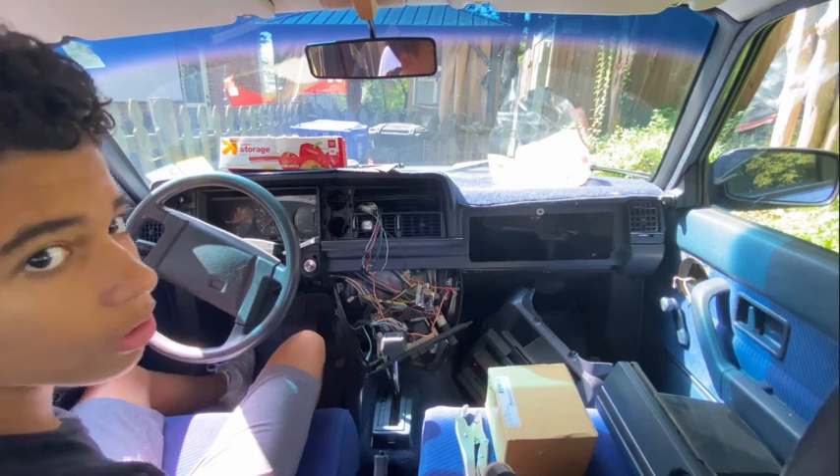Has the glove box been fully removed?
Yes.